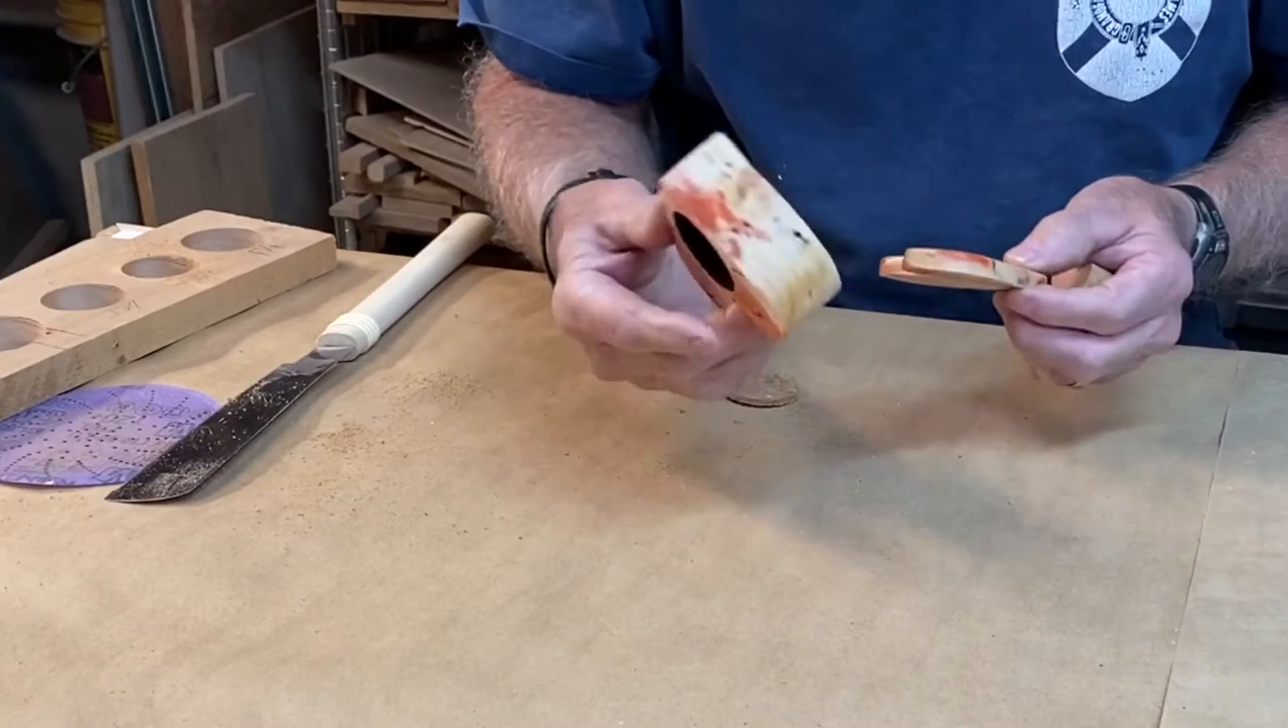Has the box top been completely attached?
No.